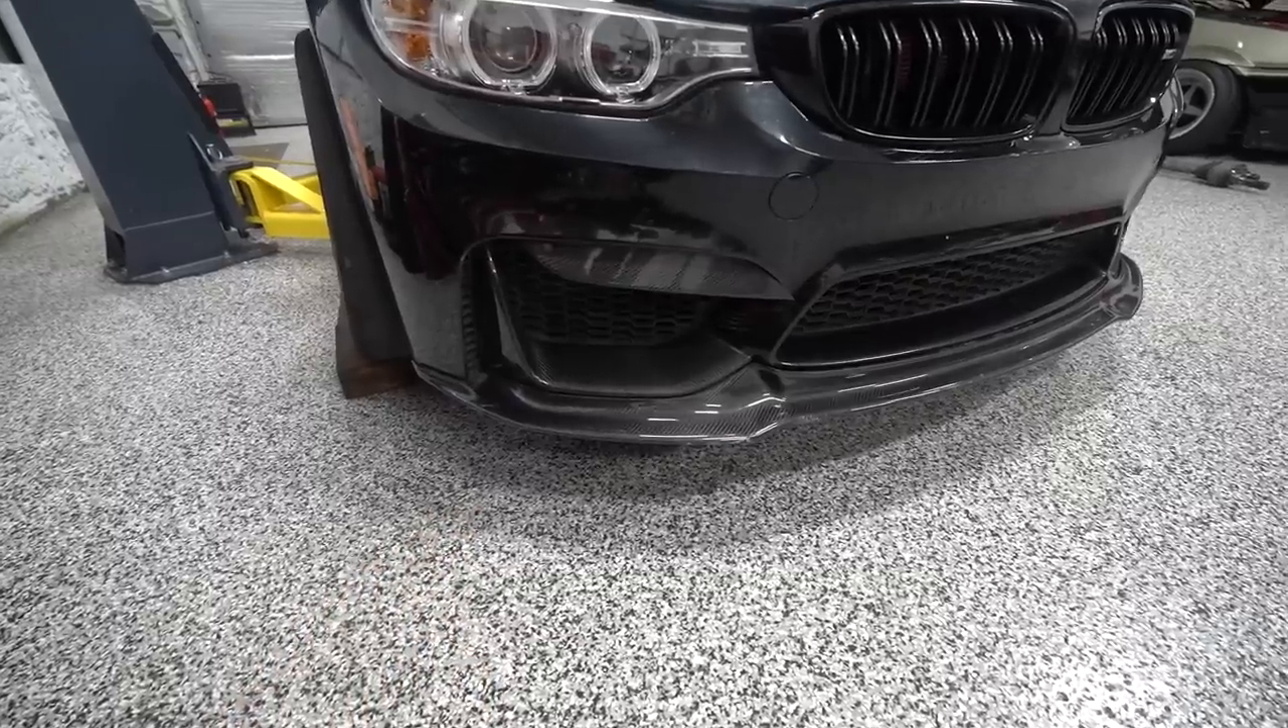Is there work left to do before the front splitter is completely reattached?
No.